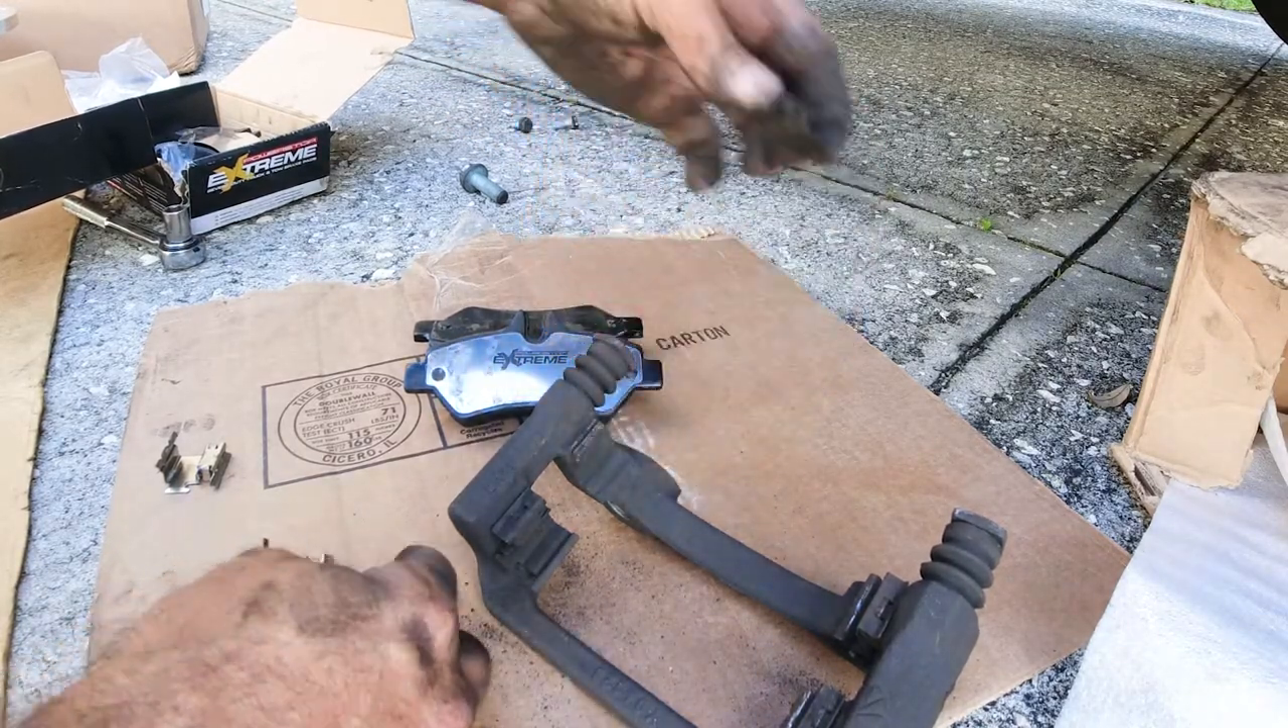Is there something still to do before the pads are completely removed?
No.